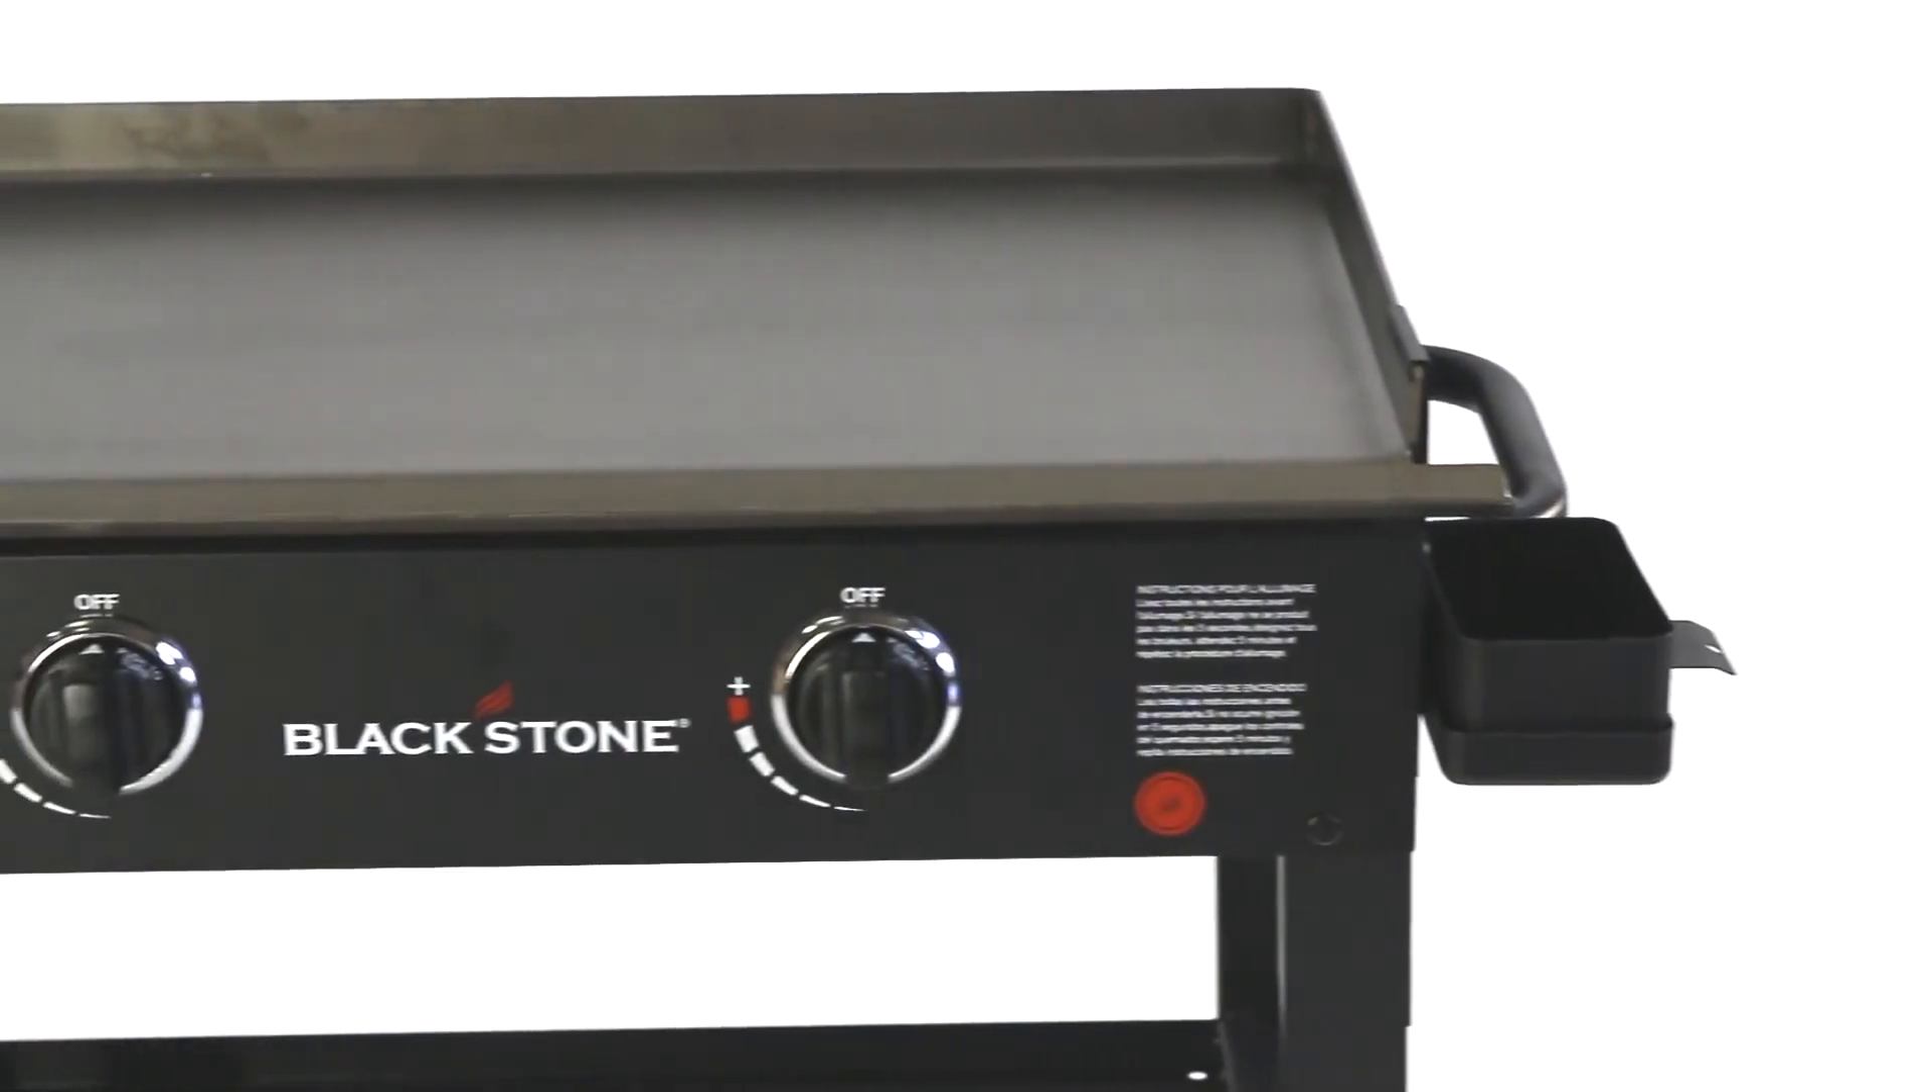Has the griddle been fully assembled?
Yes.